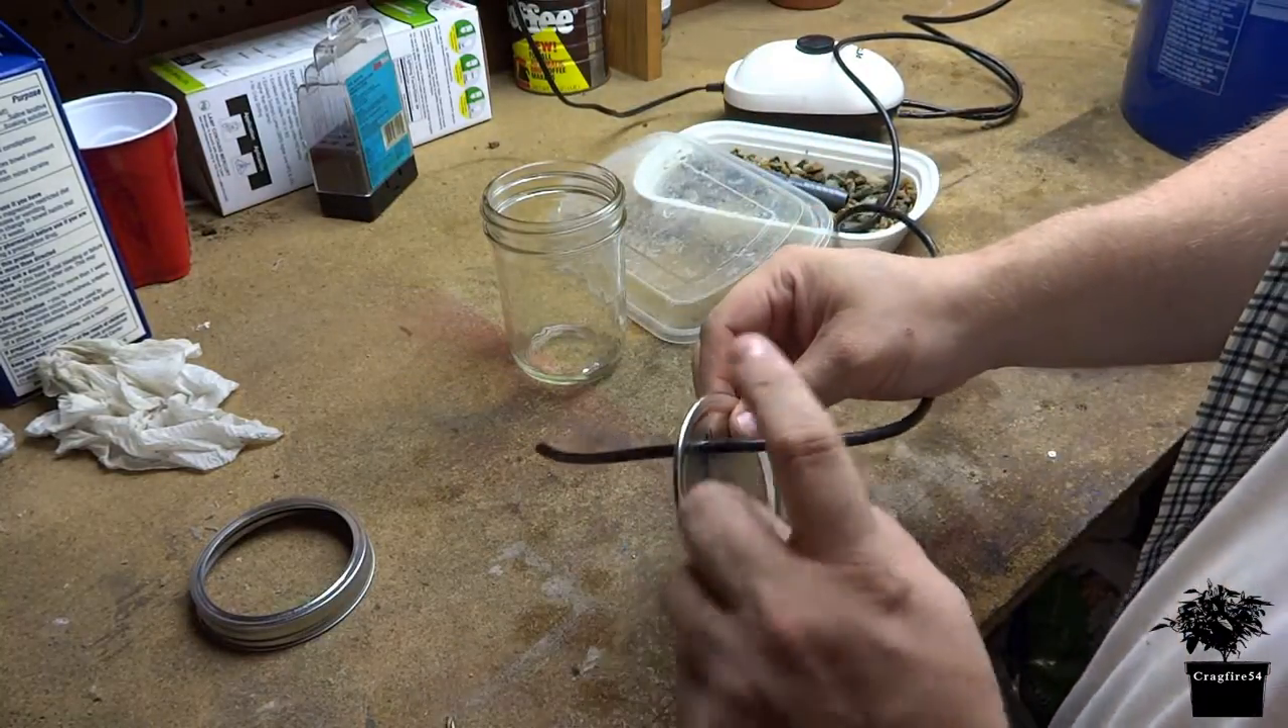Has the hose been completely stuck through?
Yes.